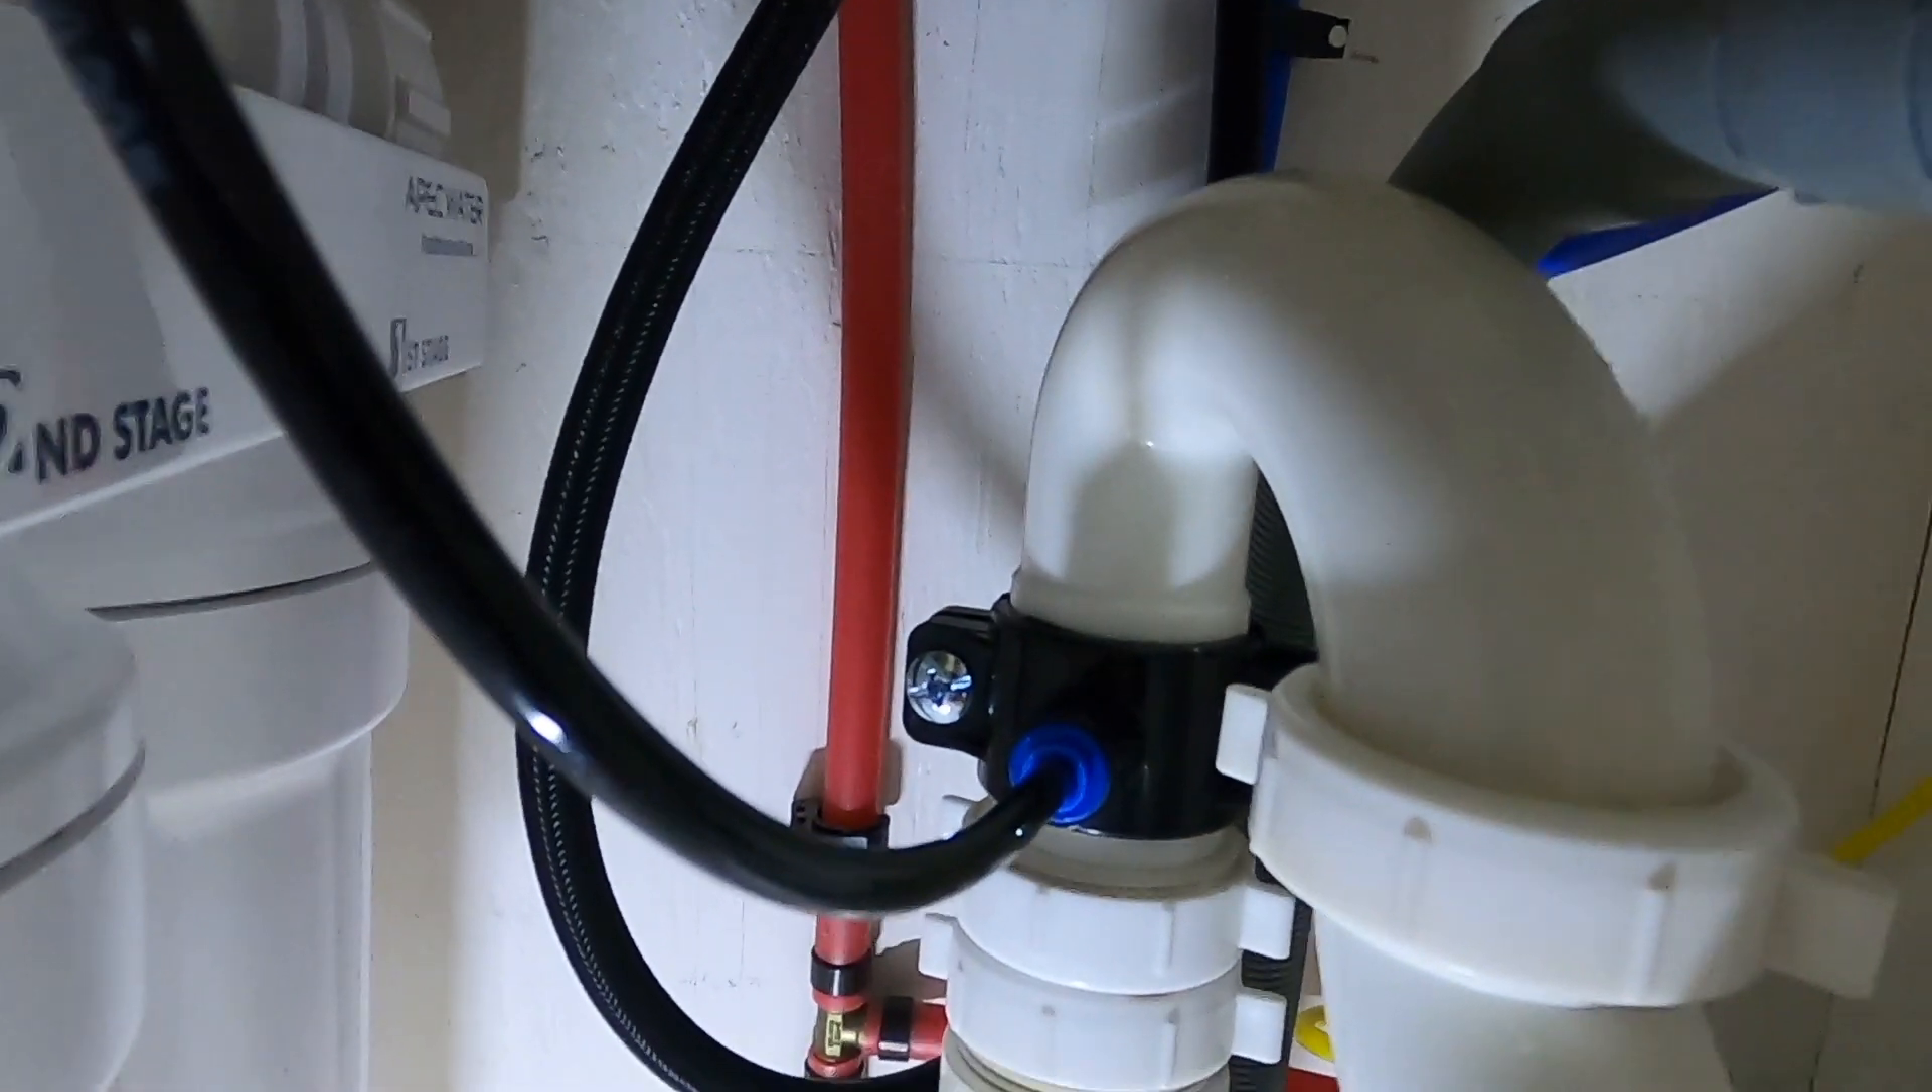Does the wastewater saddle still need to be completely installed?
No.